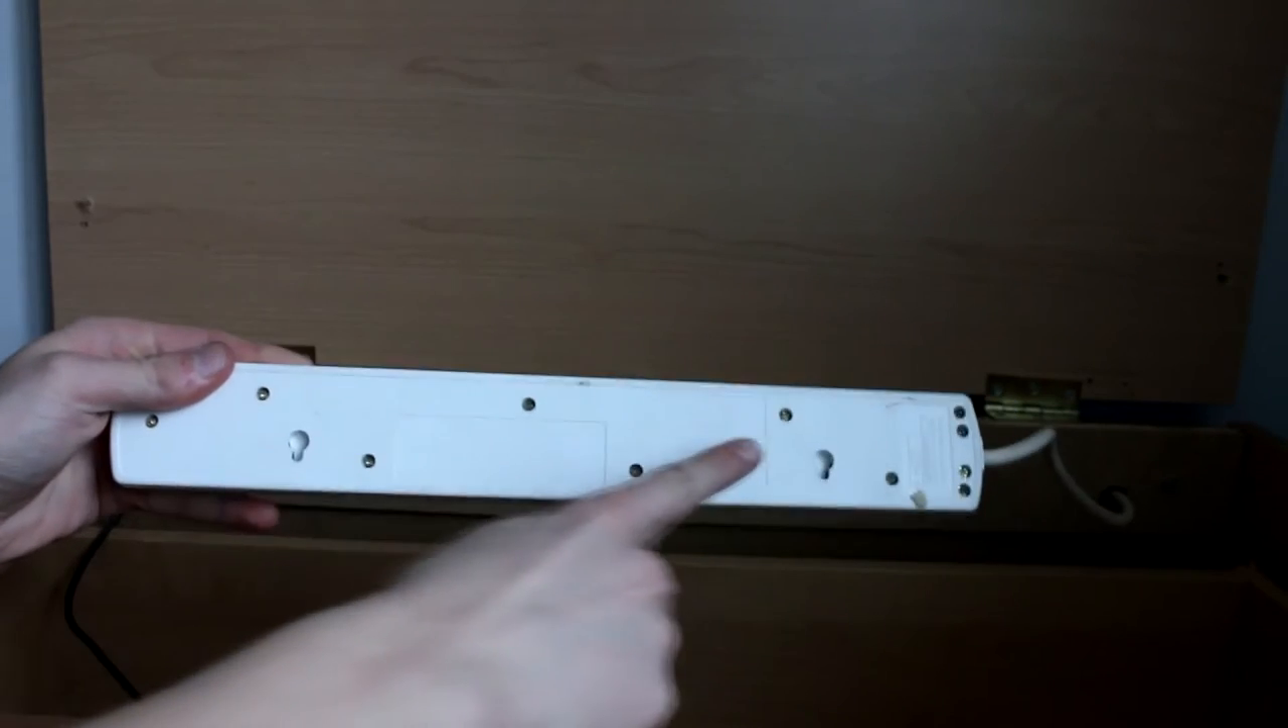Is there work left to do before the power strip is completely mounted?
Yes.